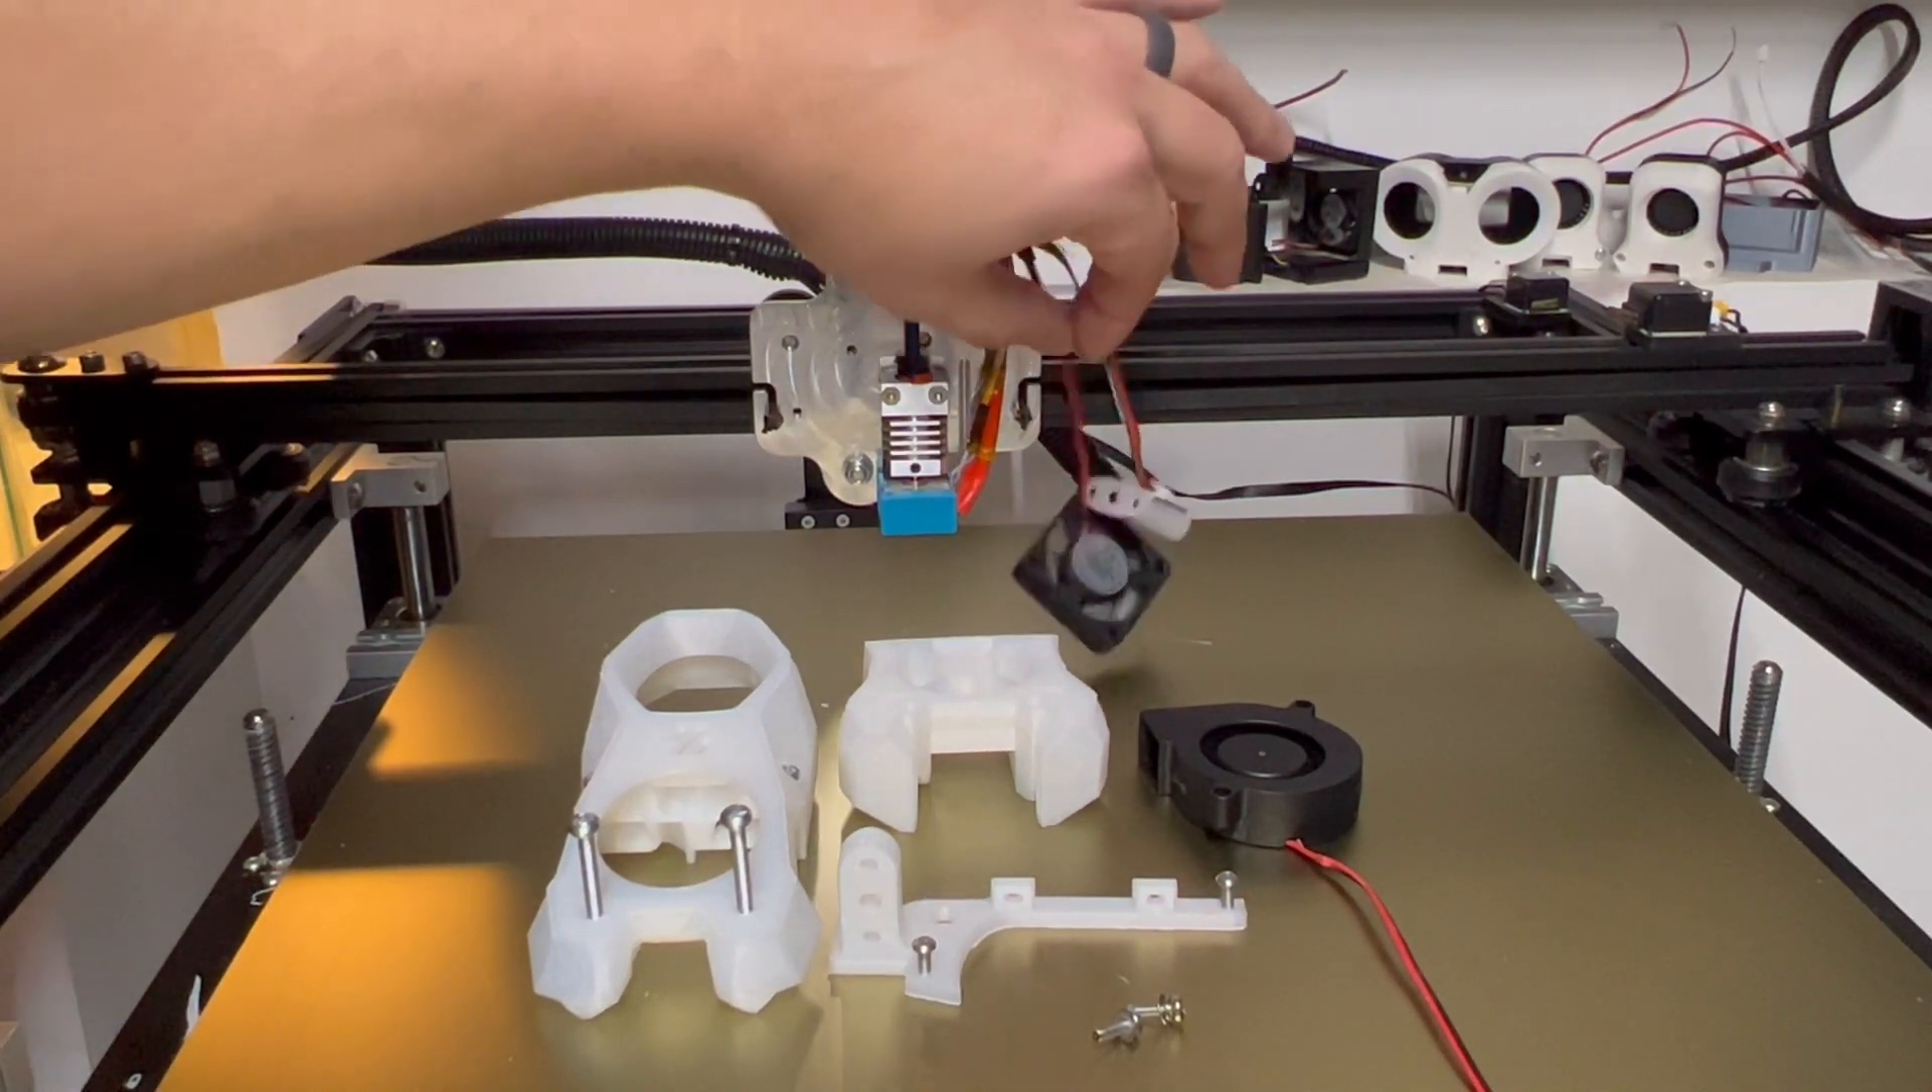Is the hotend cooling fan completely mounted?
No.